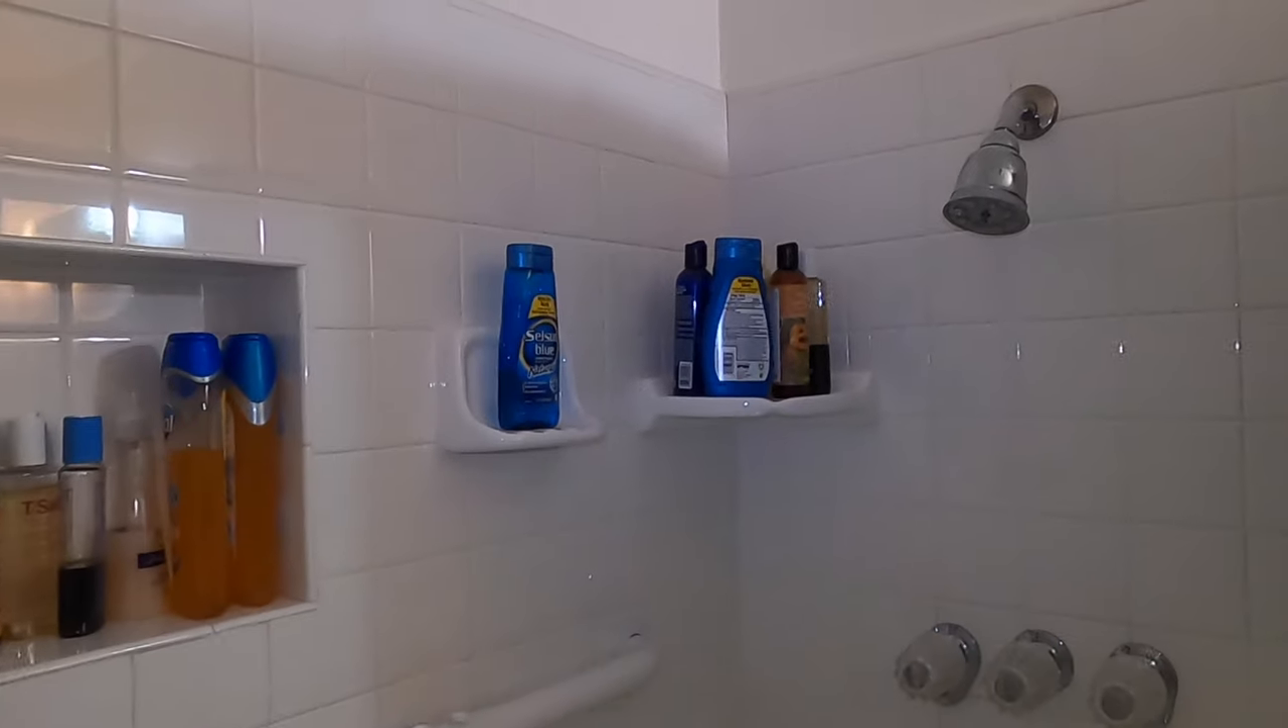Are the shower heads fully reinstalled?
Yes.